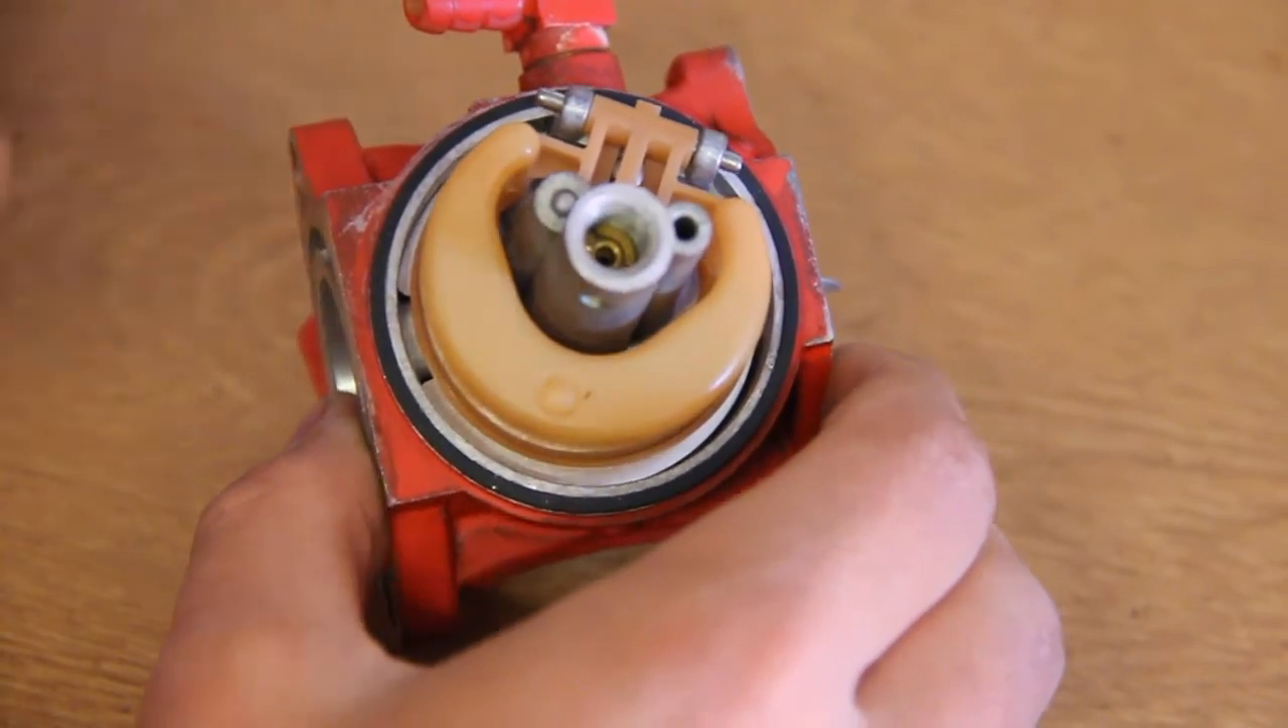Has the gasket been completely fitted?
Yes.